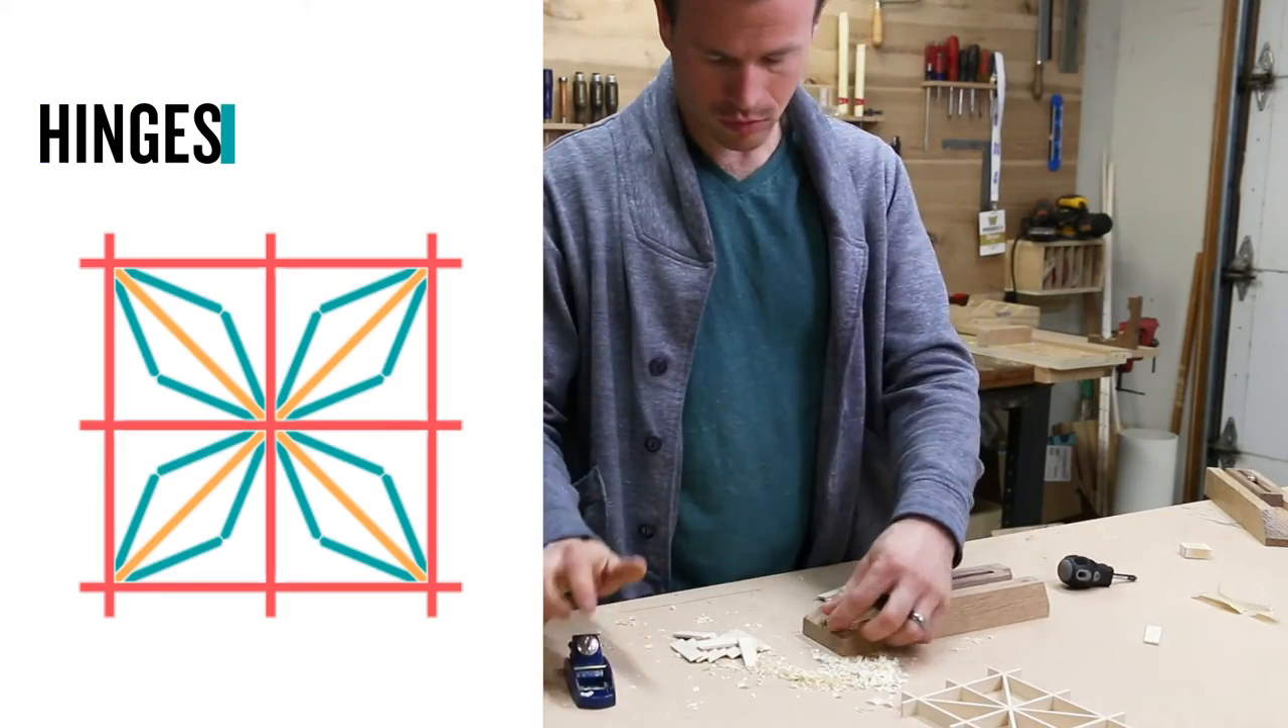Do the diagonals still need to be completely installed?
No.